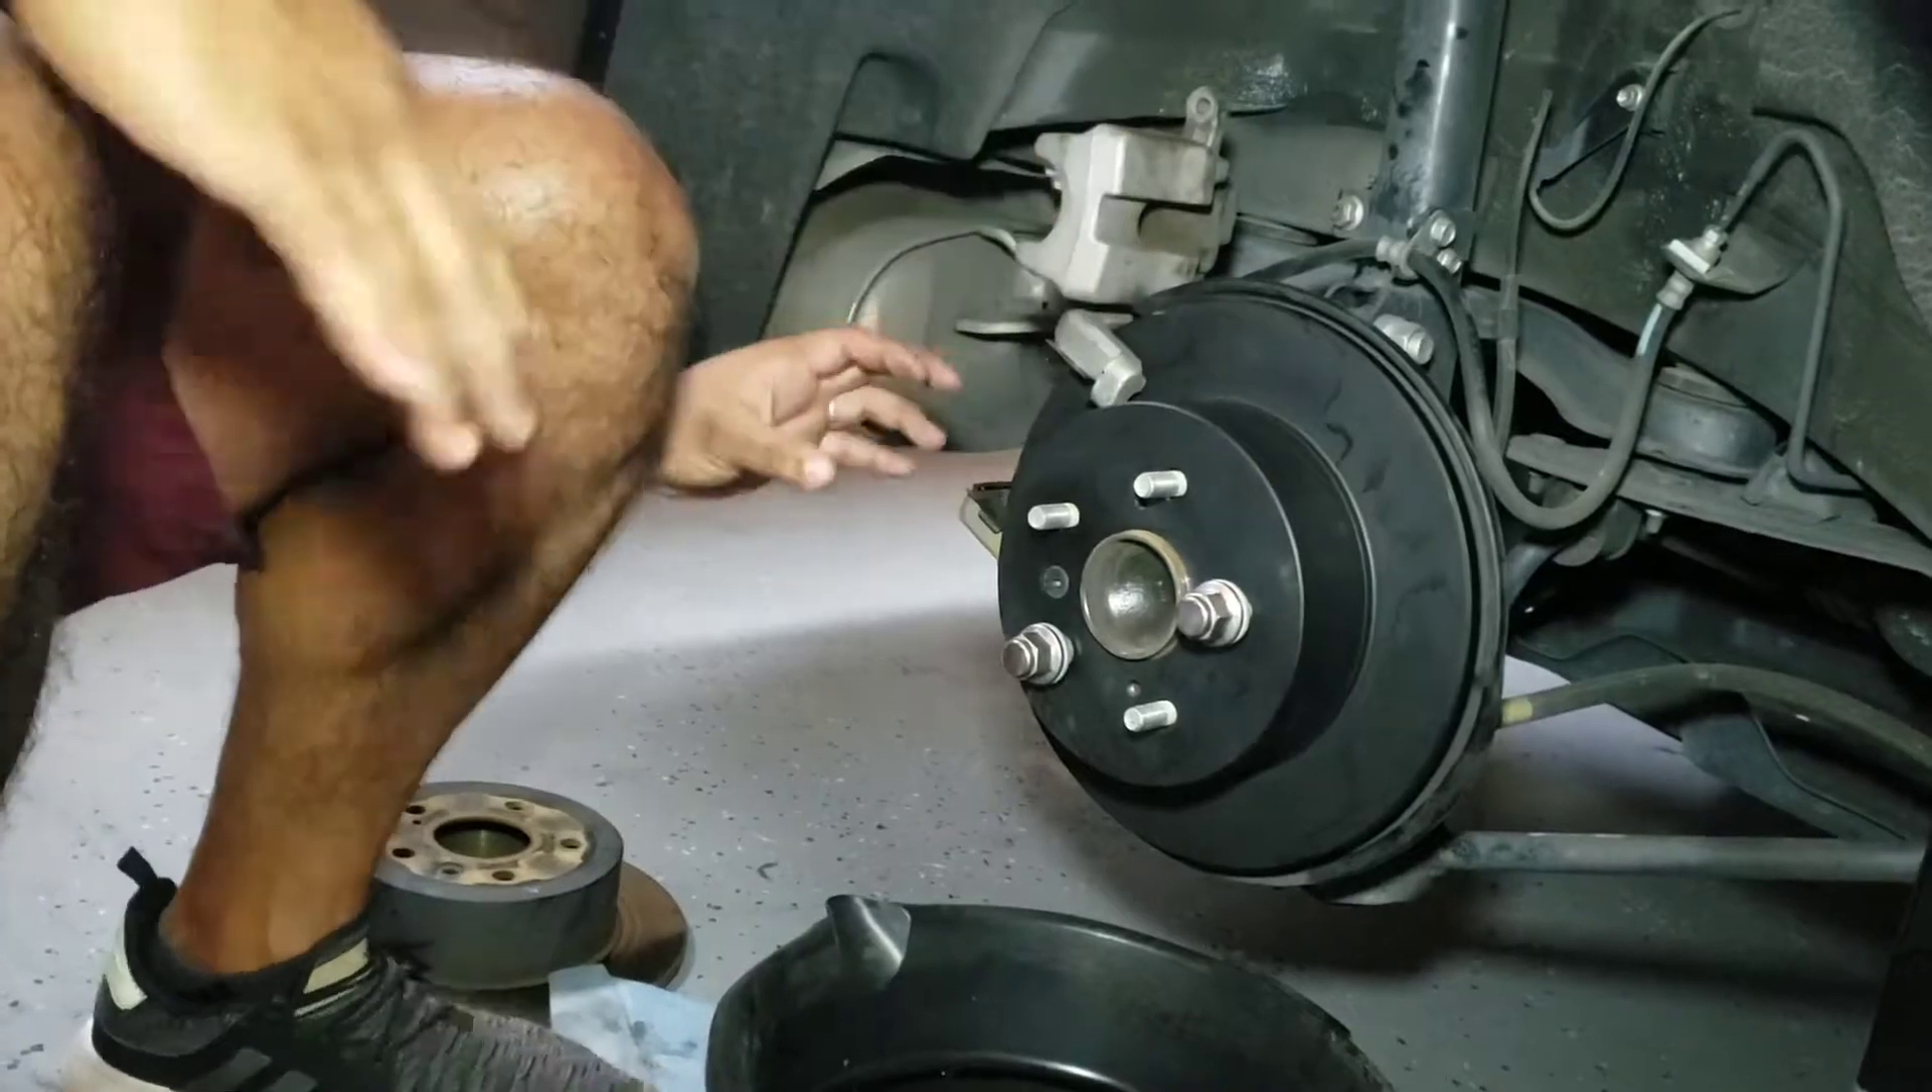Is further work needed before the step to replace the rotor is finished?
No.